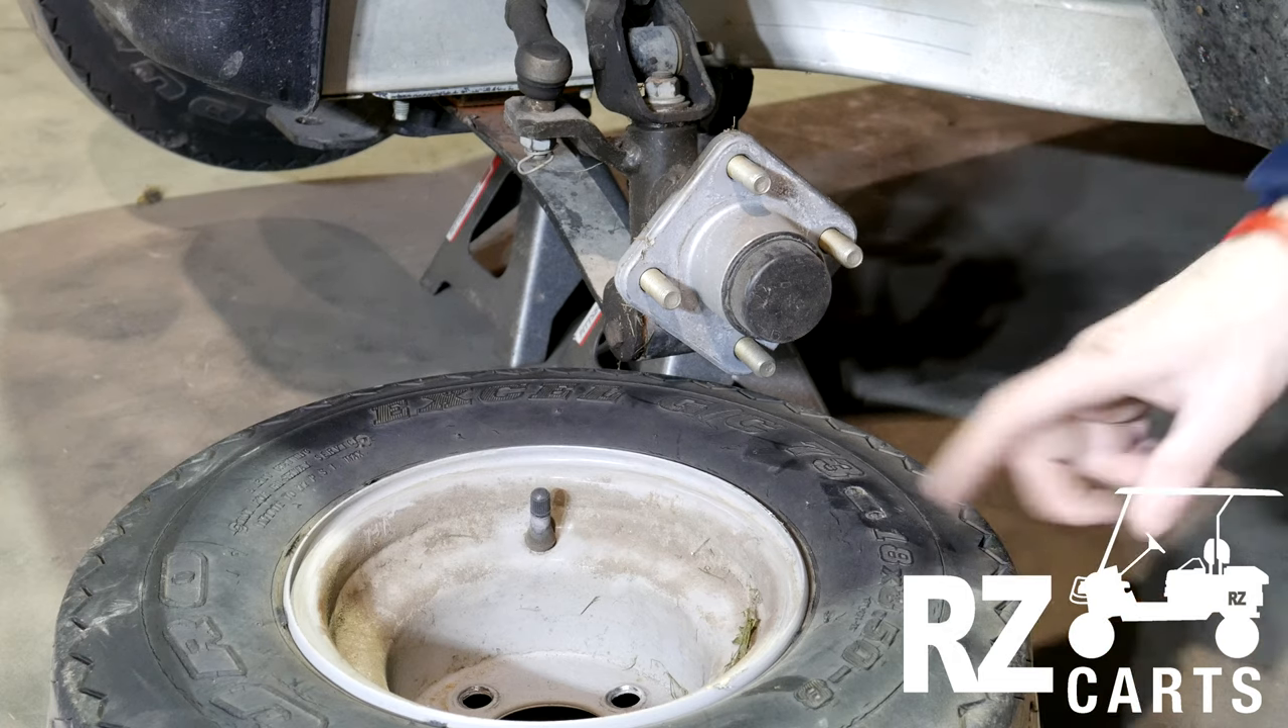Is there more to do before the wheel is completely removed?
No.